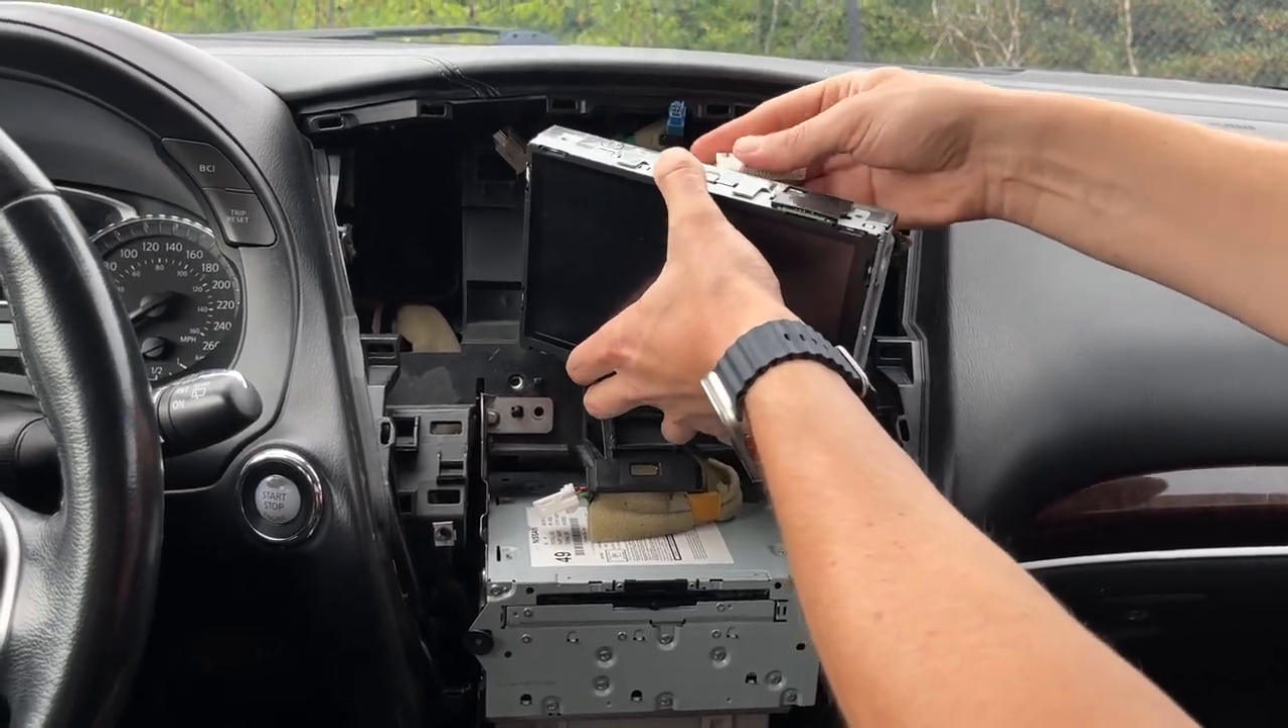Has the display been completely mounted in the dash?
No.